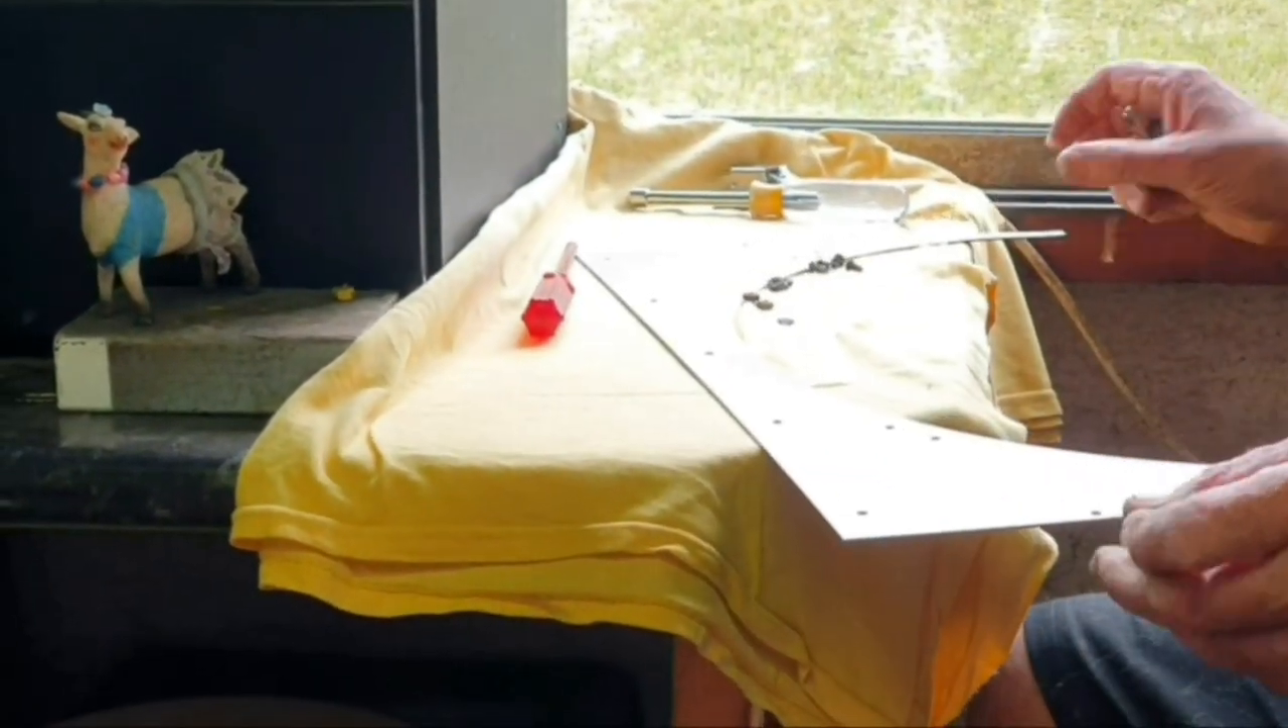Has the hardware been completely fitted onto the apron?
No.